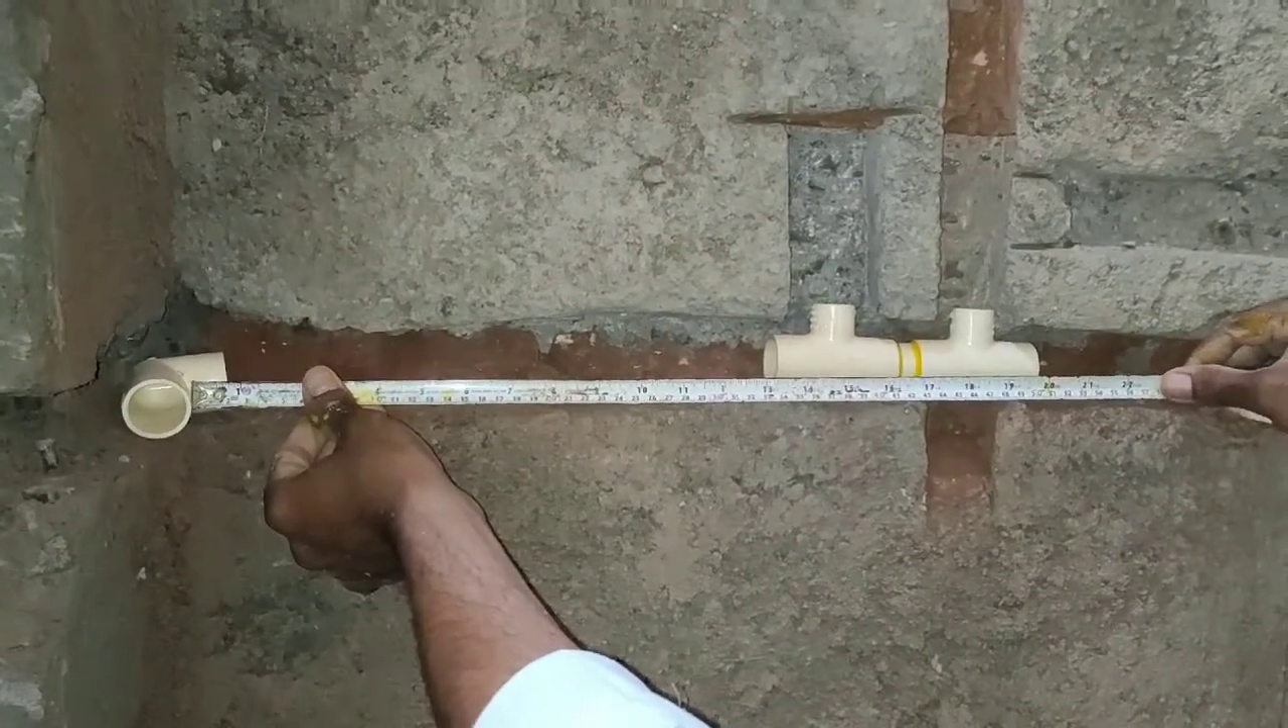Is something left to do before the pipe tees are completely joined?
No.